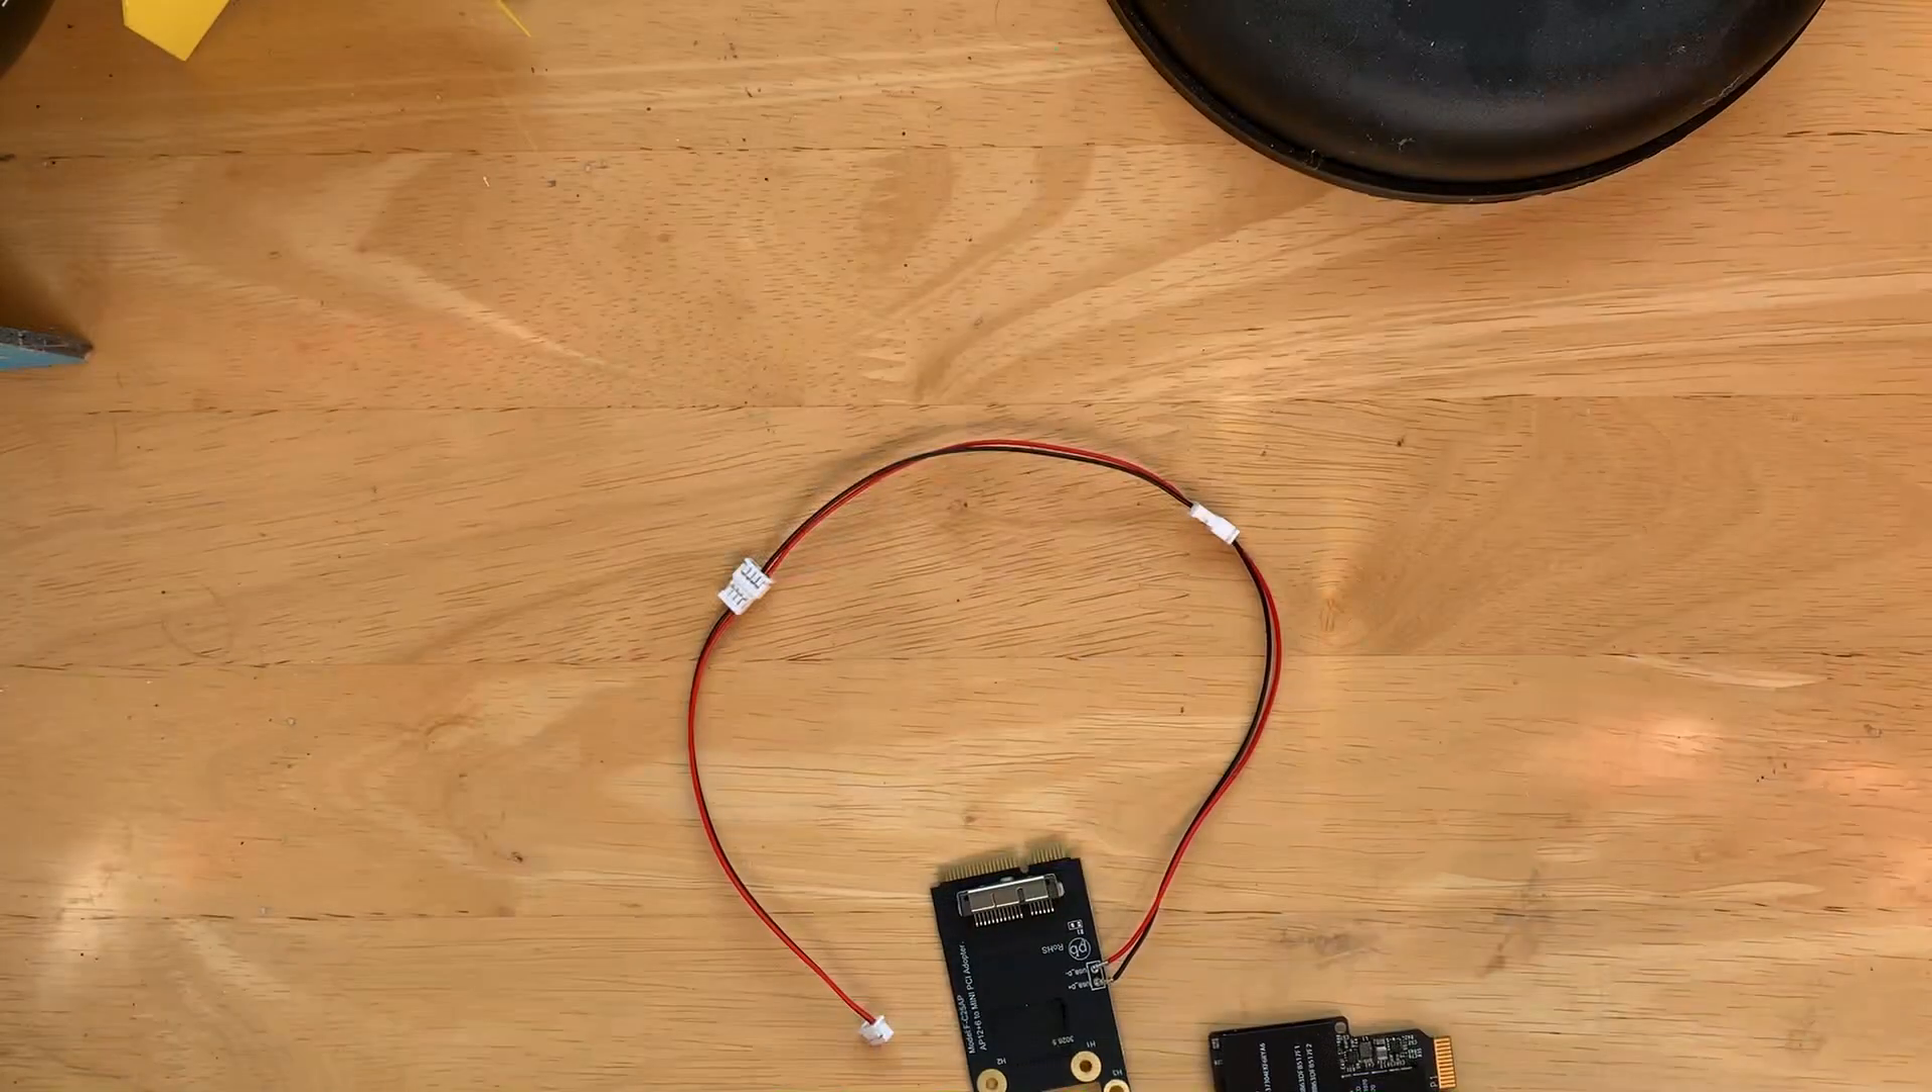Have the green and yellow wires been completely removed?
Yes.